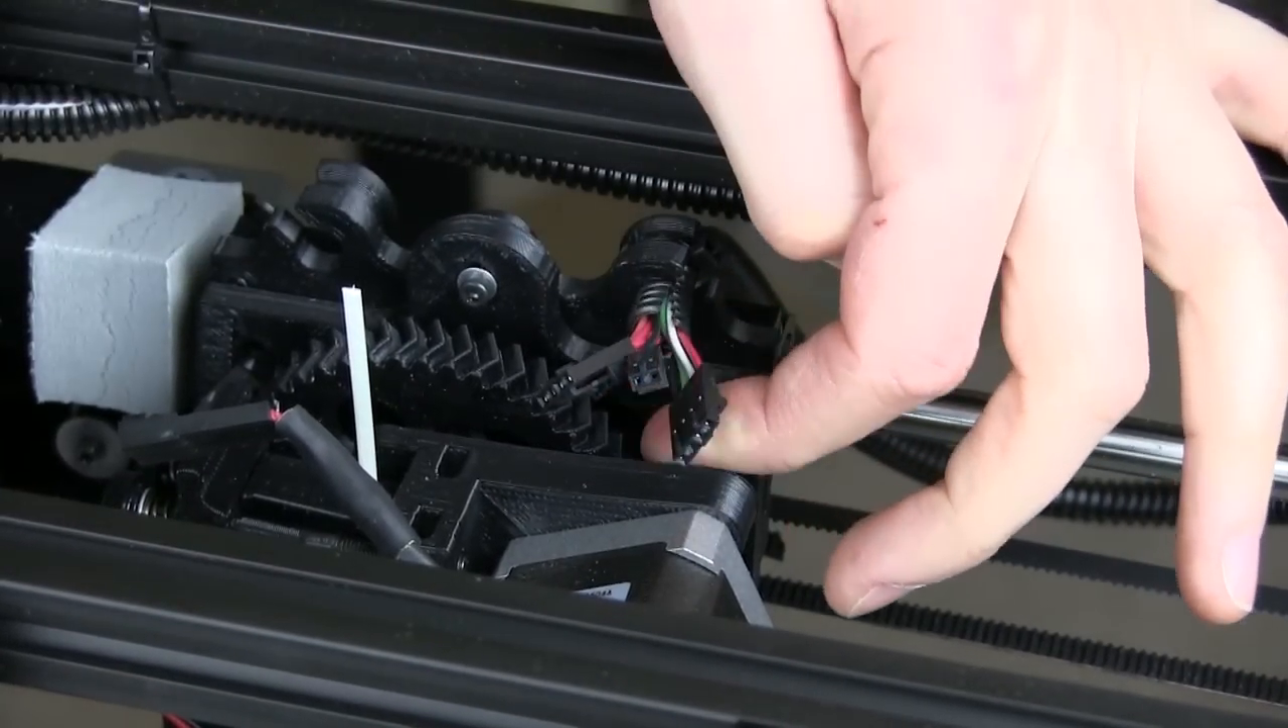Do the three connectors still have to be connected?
Yes.